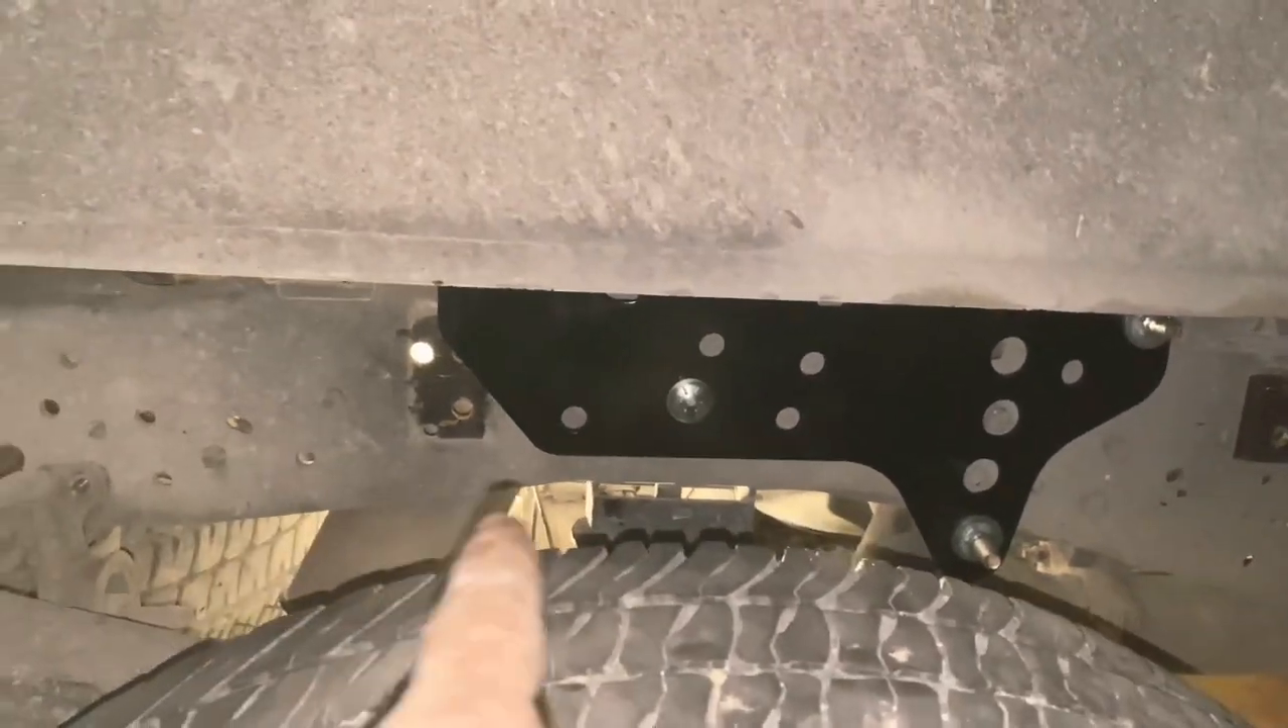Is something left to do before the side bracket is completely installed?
No.